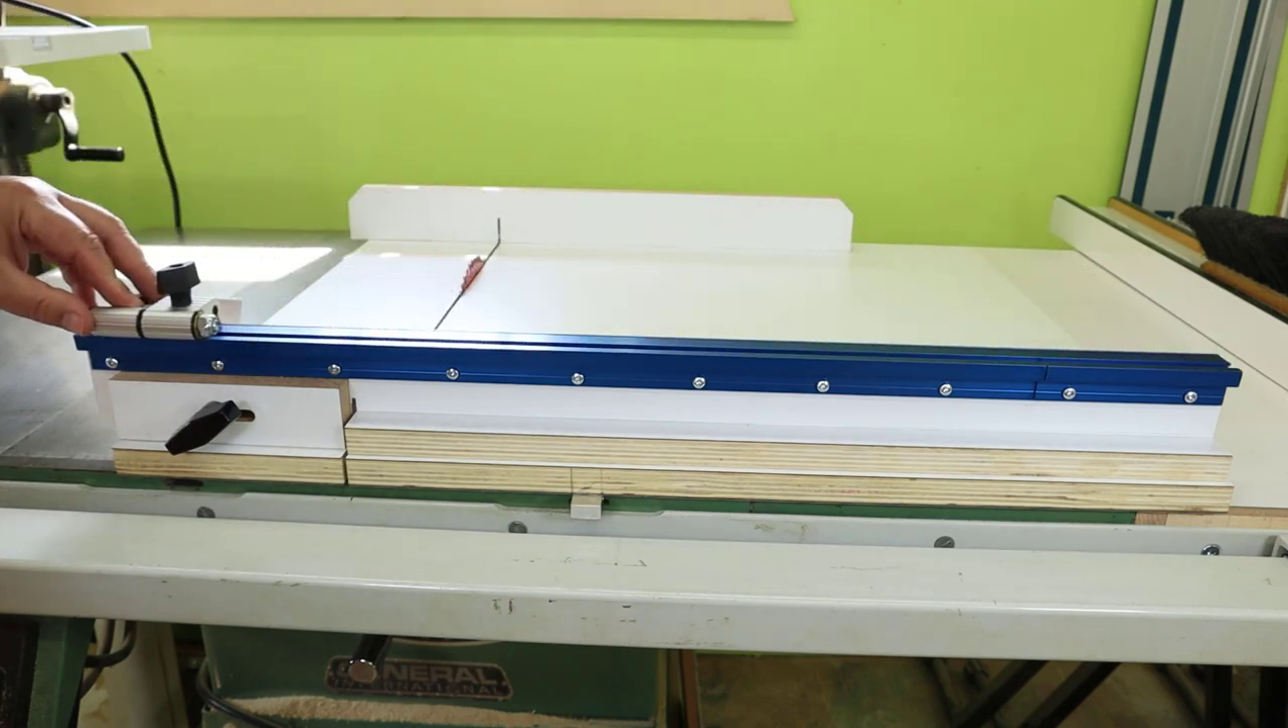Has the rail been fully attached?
Yes.